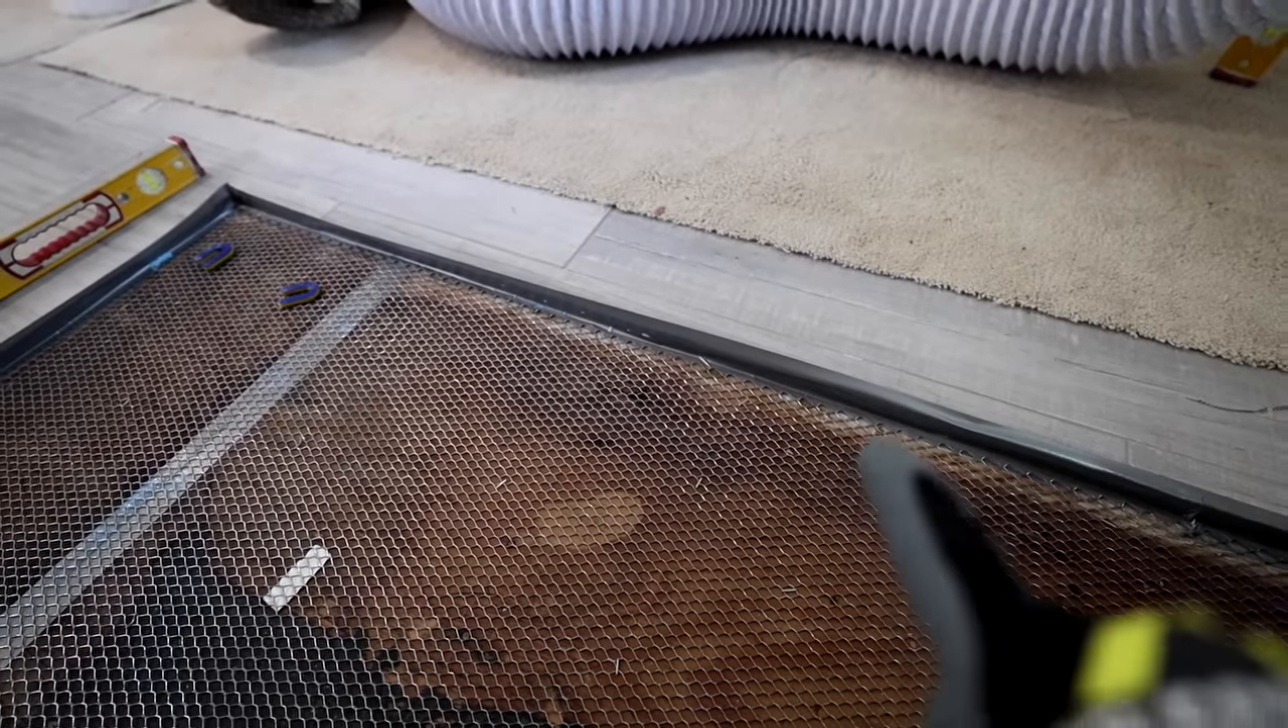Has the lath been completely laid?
Yes.